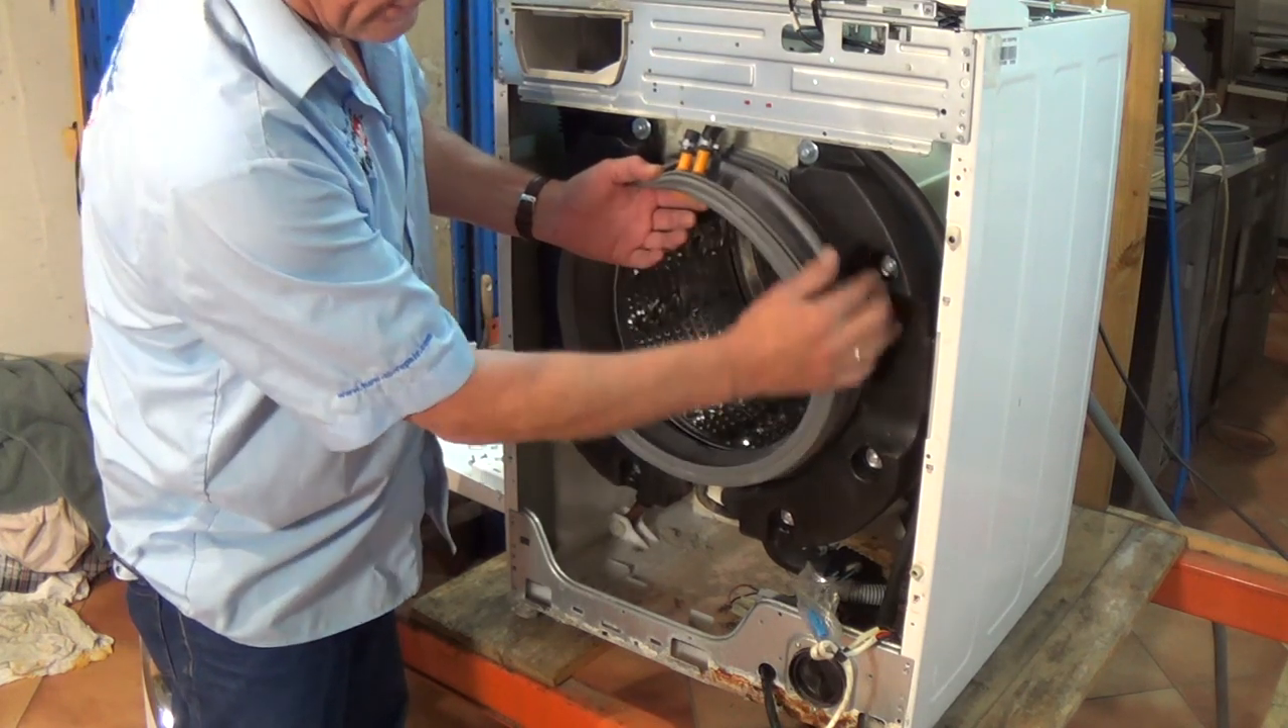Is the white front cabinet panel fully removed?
Yes.